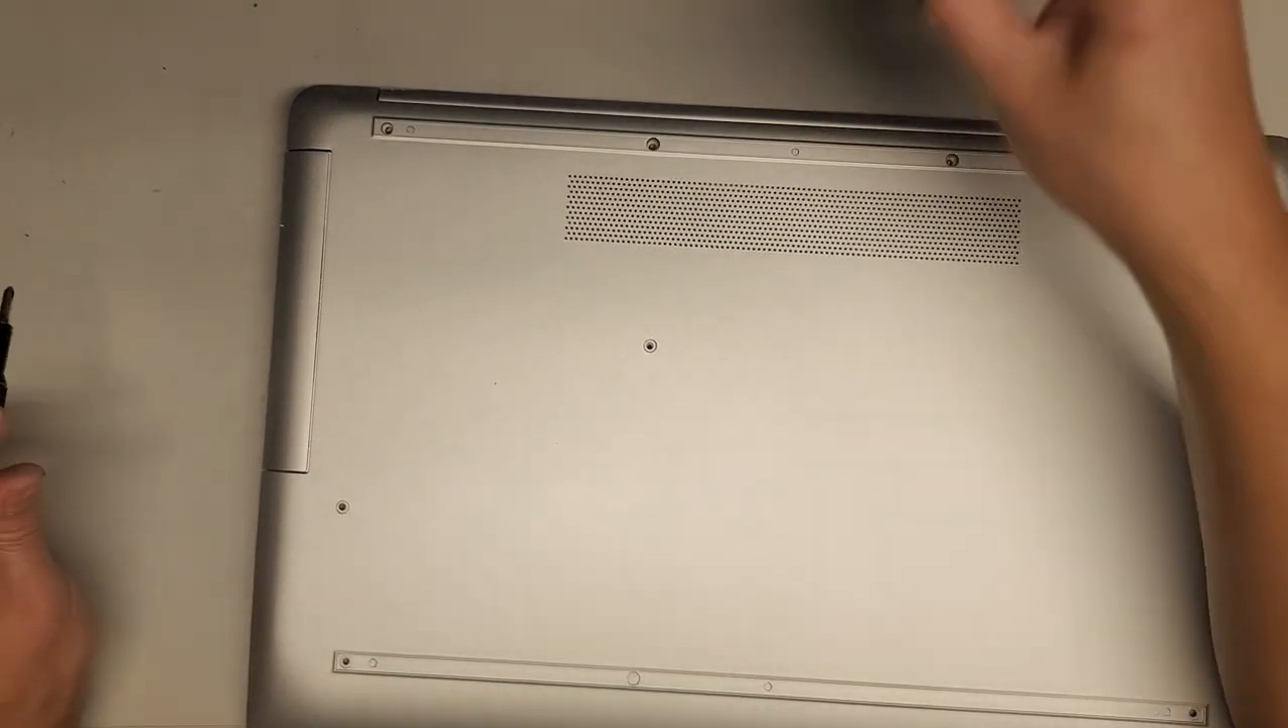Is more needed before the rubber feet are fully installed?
Yes.